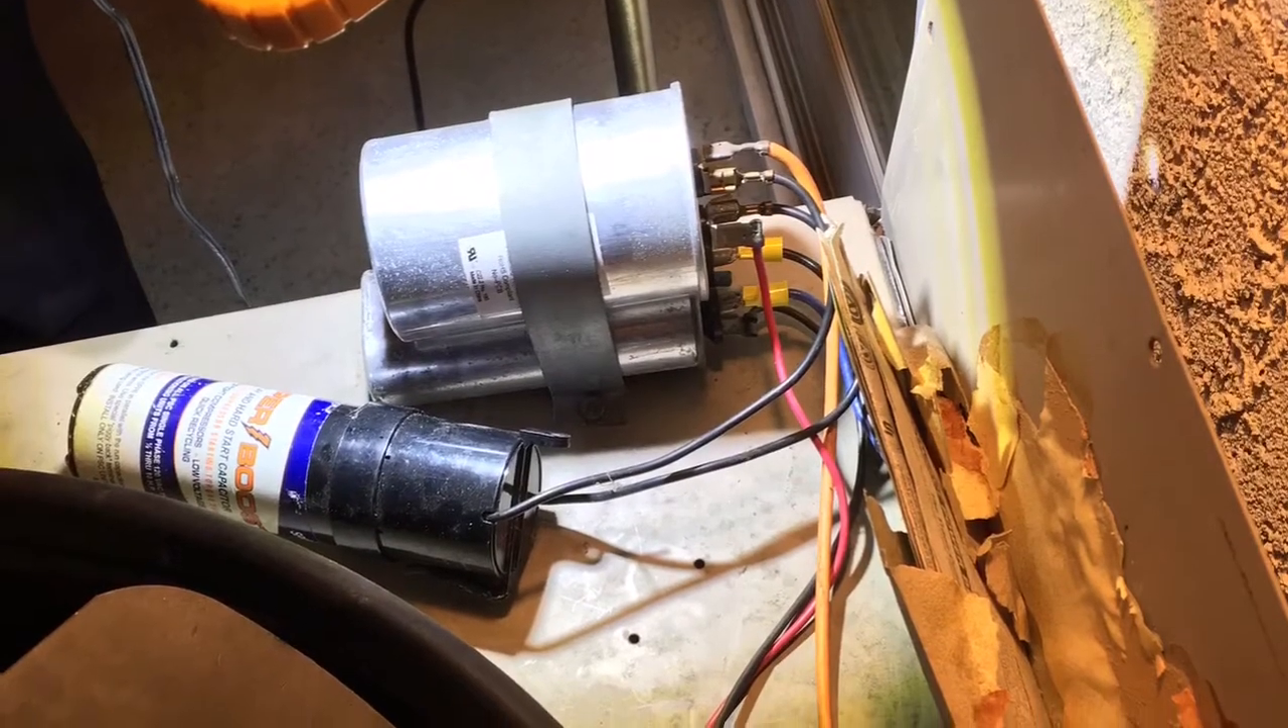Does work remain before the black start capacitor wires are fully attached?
No.